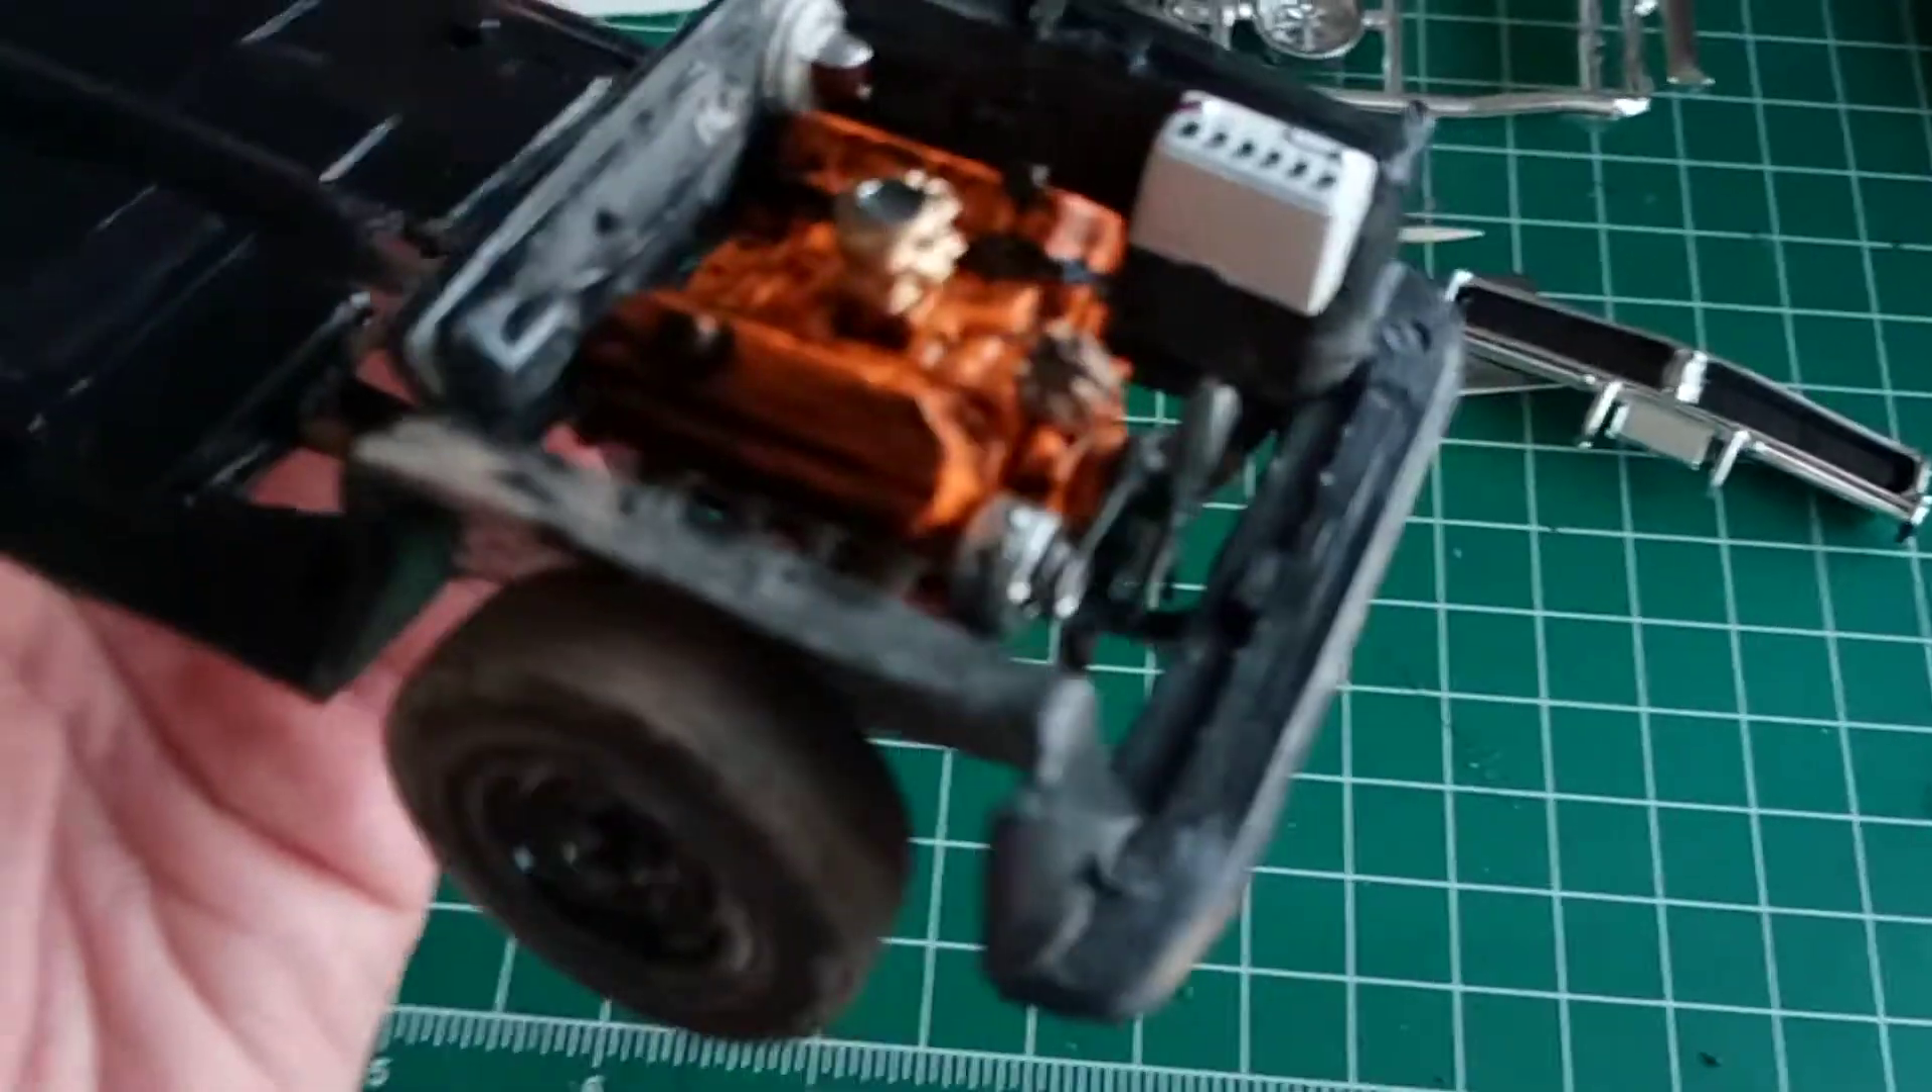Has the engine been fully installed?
Yes.